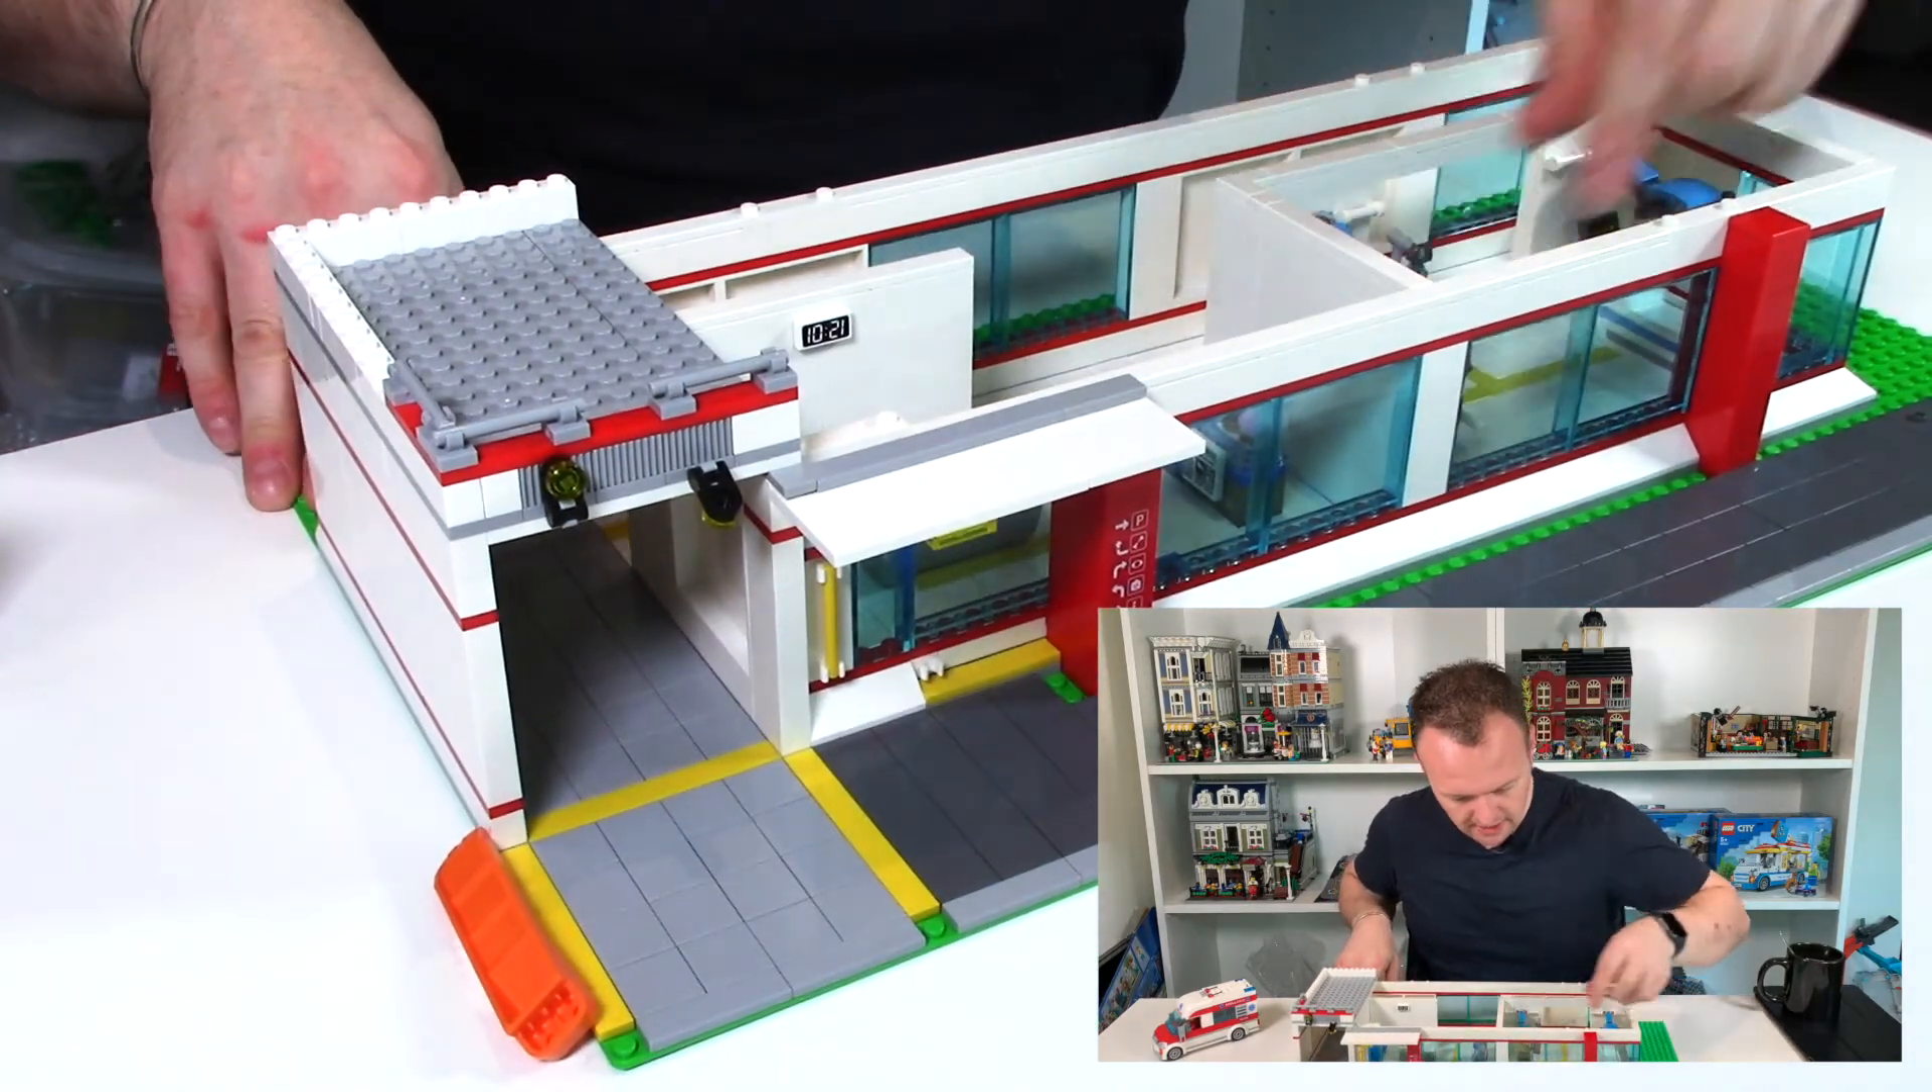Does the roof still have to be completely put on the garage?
No.